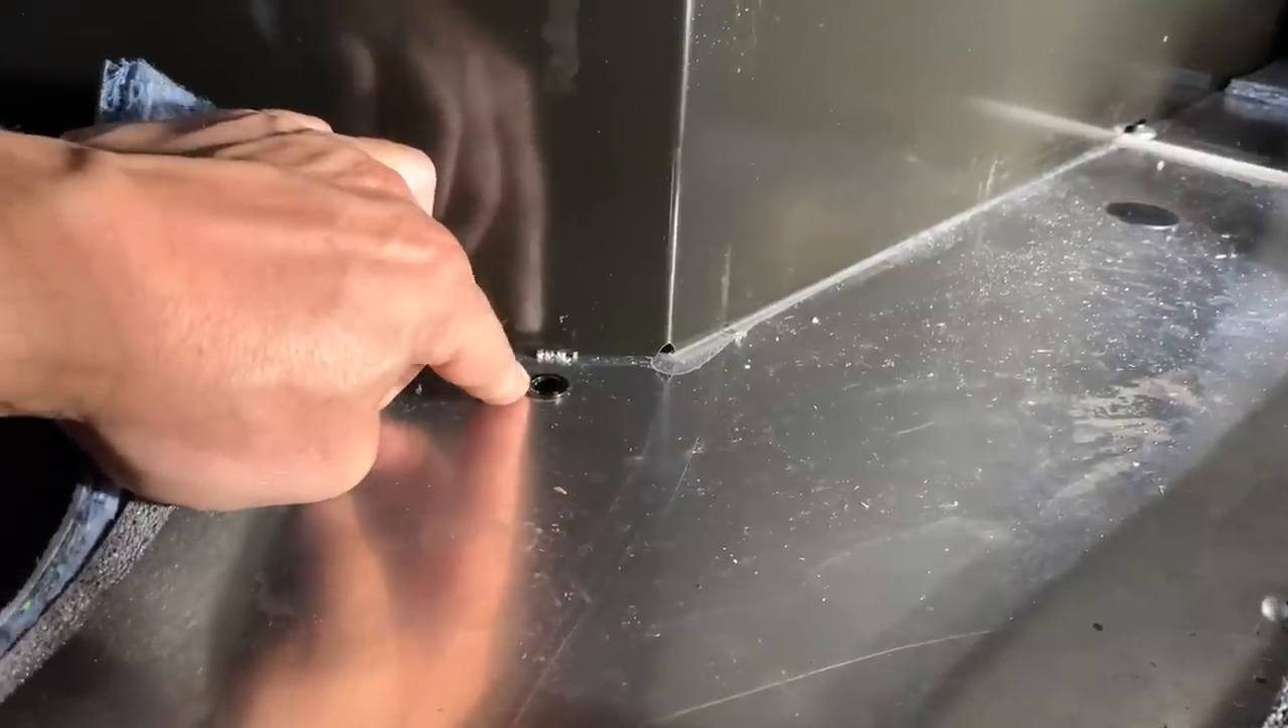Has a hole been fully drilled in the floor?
Yes.